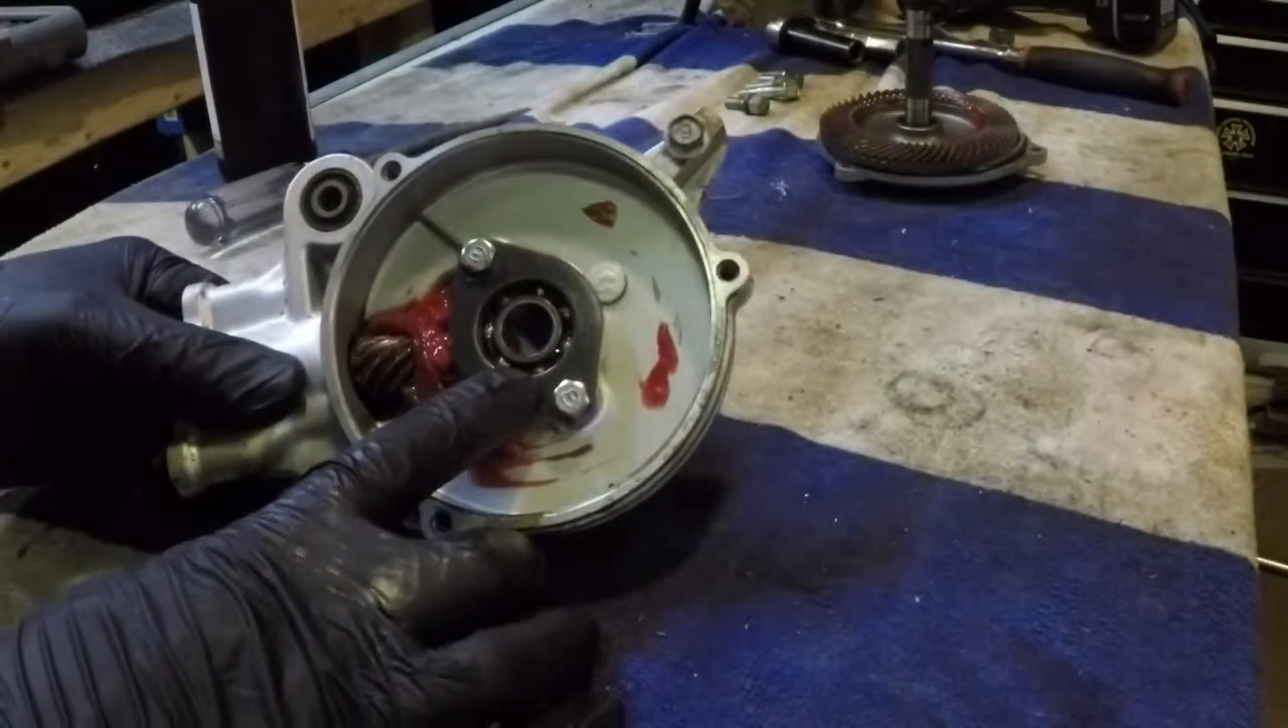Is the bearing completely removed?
No.